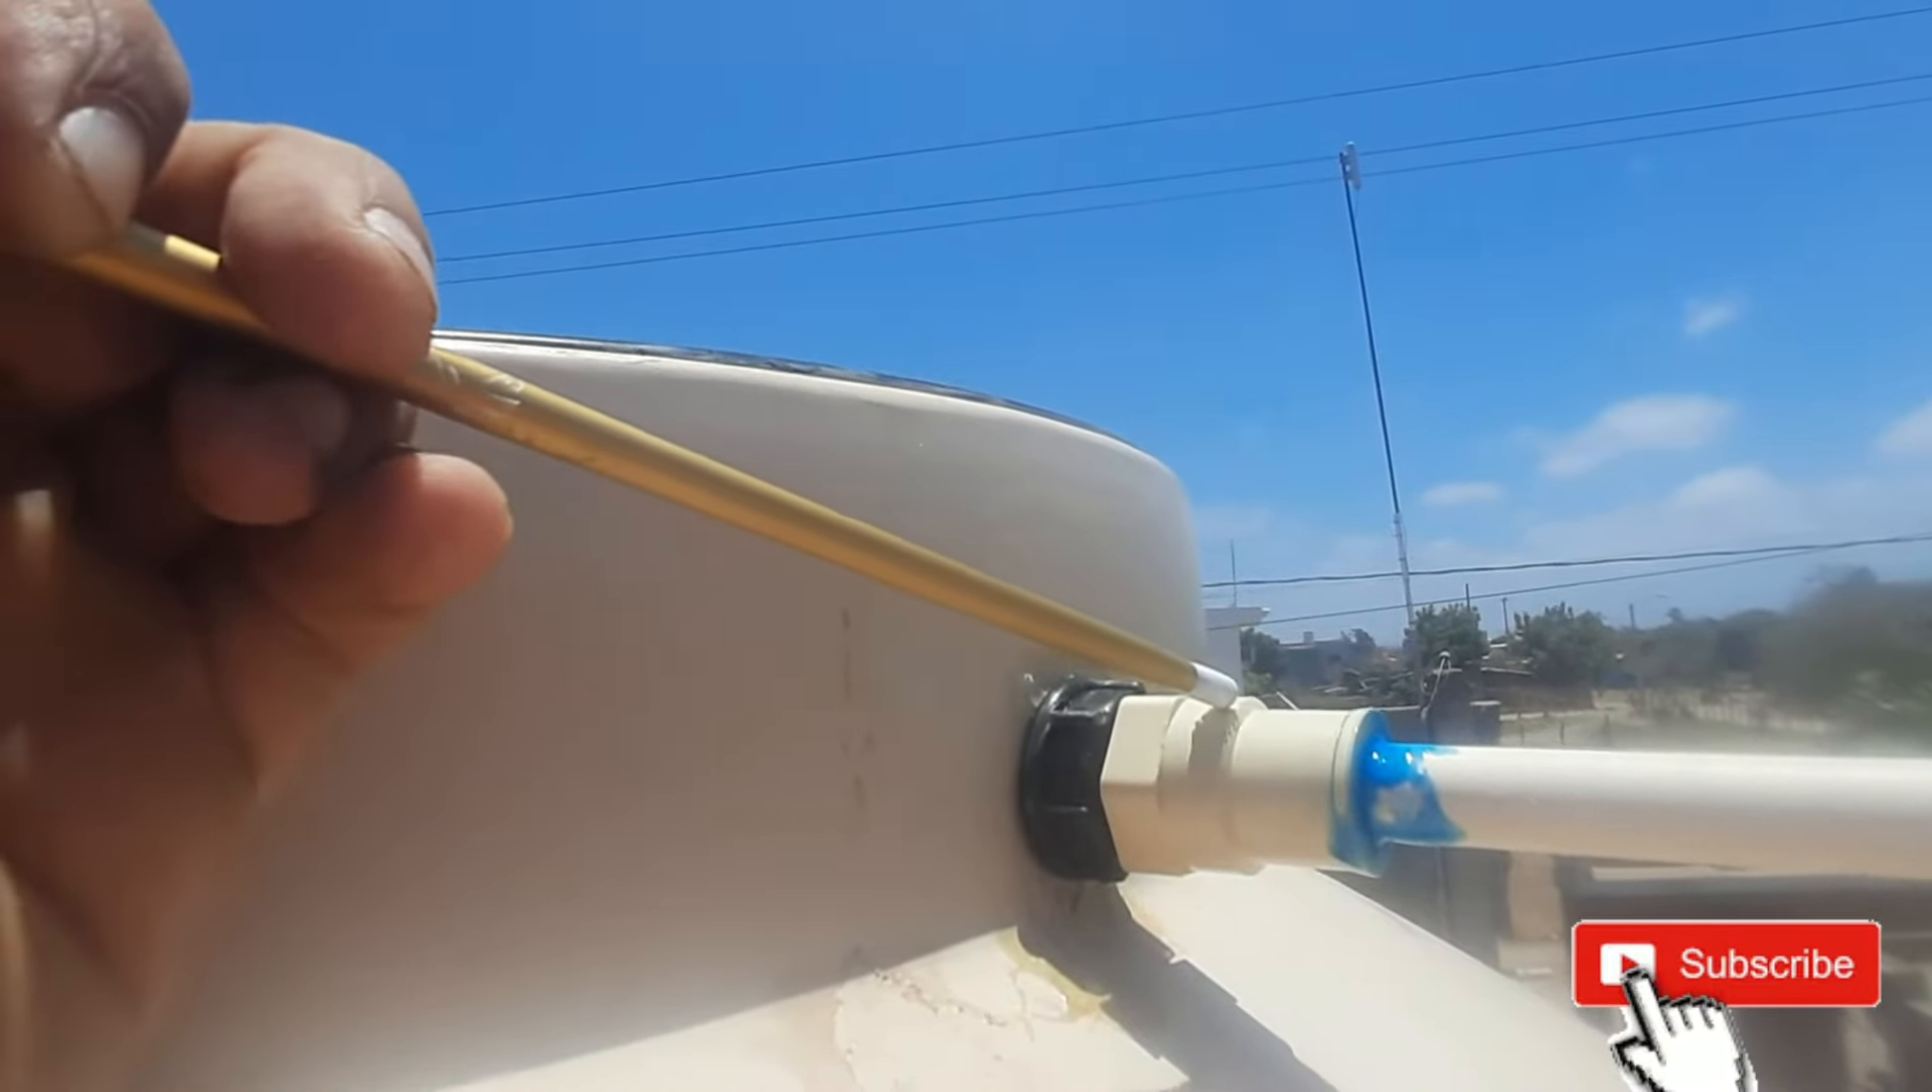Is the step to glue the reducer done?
Yes.